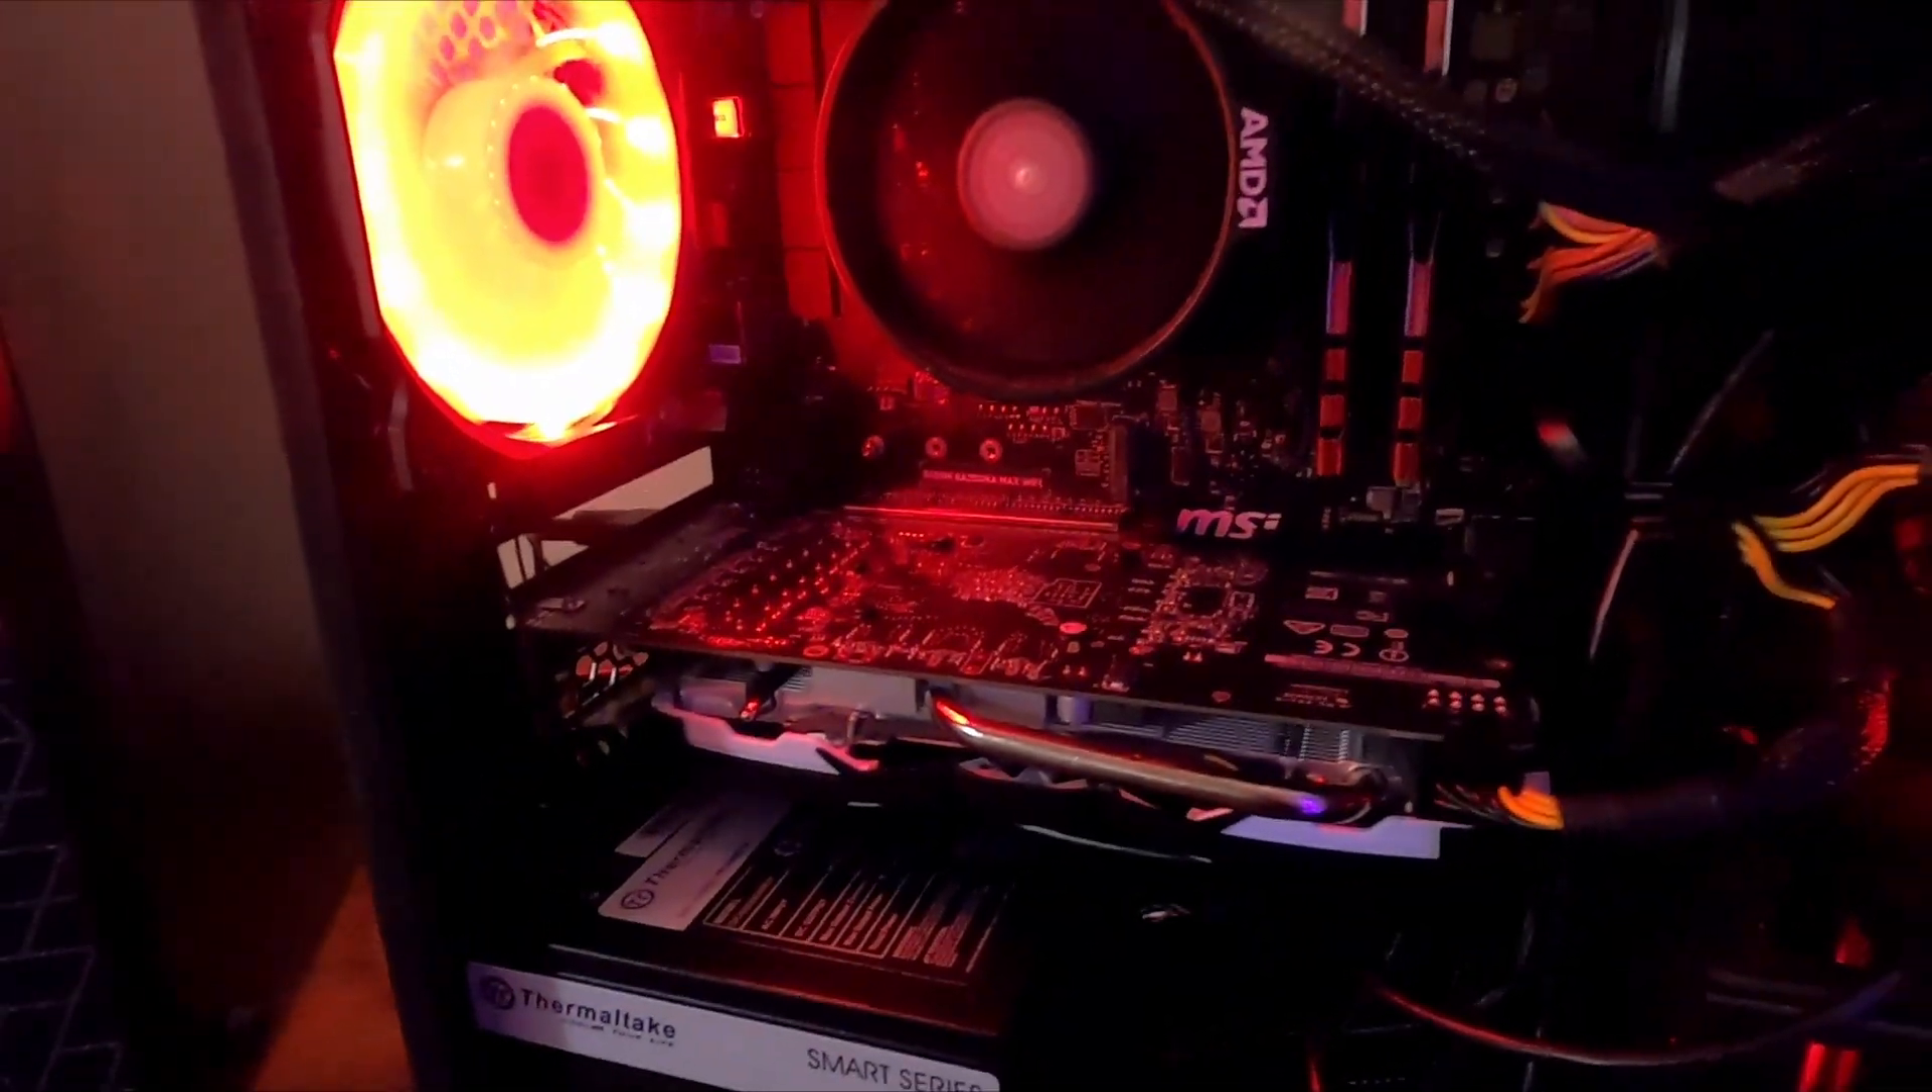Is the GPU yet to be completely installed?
No.